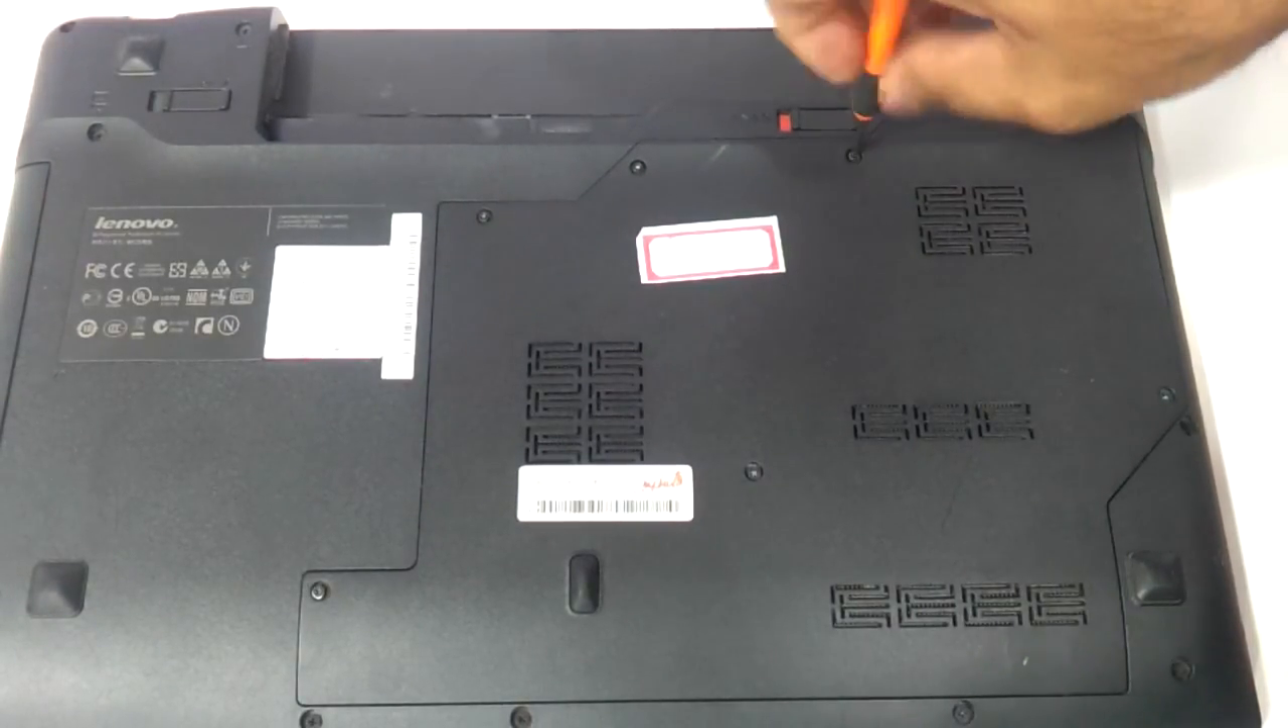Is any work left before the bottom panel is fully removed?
Yes.